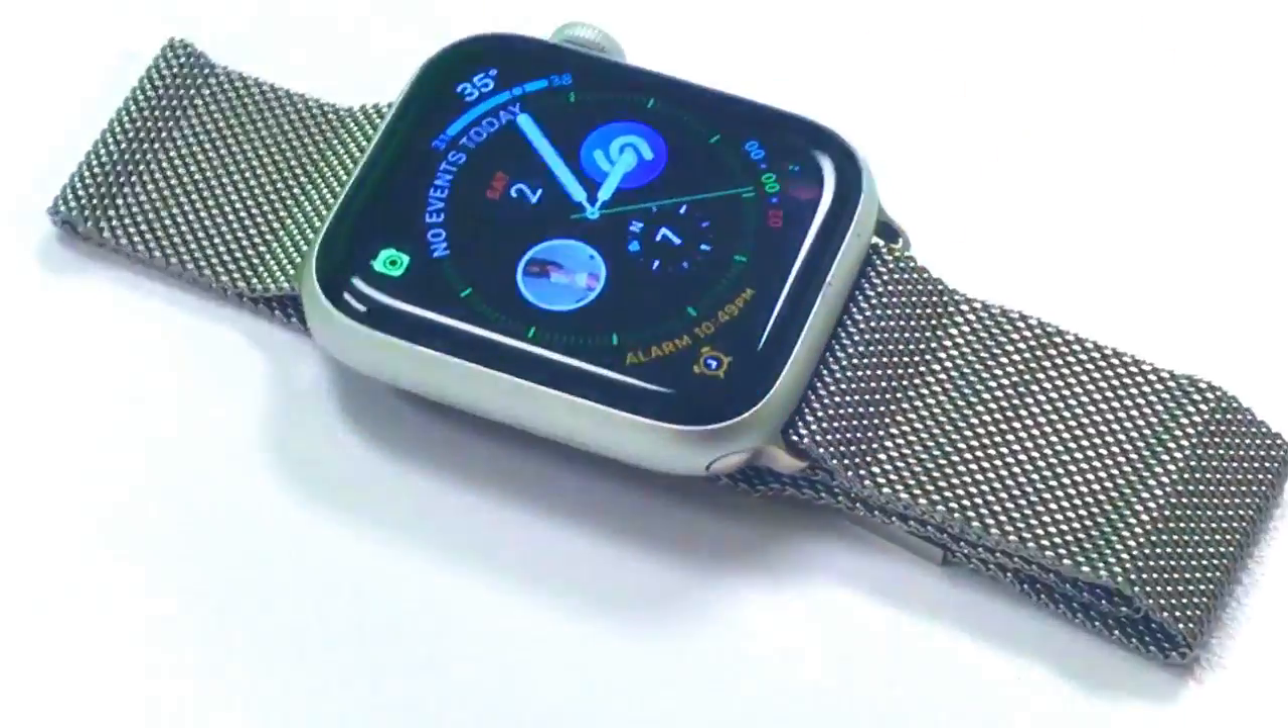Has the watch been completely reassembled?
Yes.